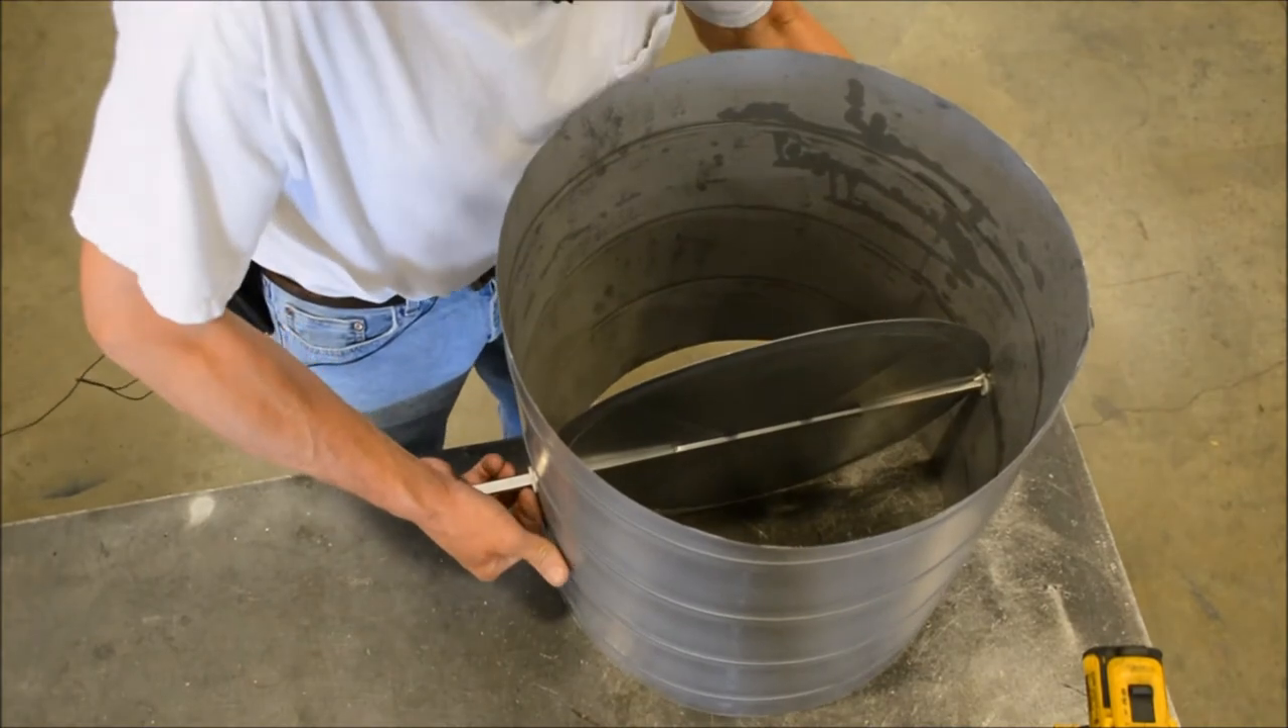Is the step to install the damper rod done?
Yes.